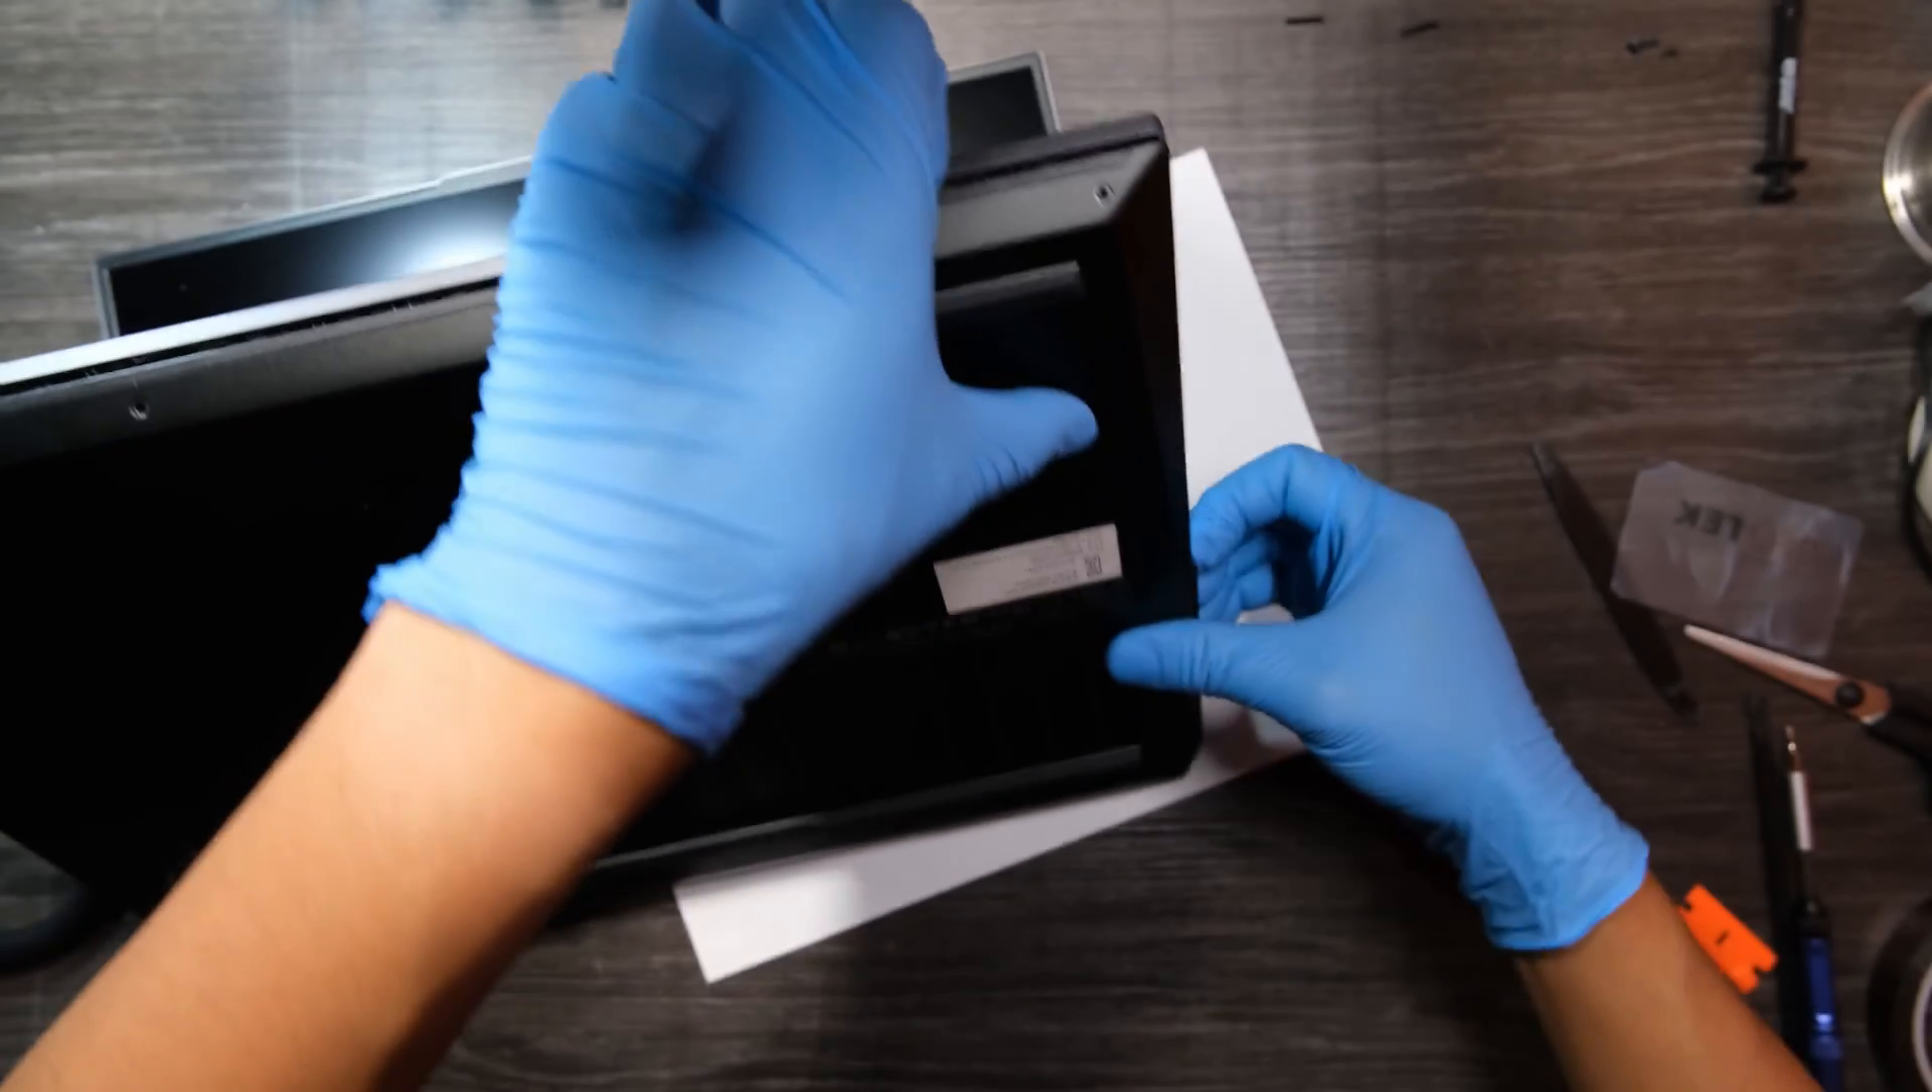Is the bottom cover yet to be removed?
Yes.